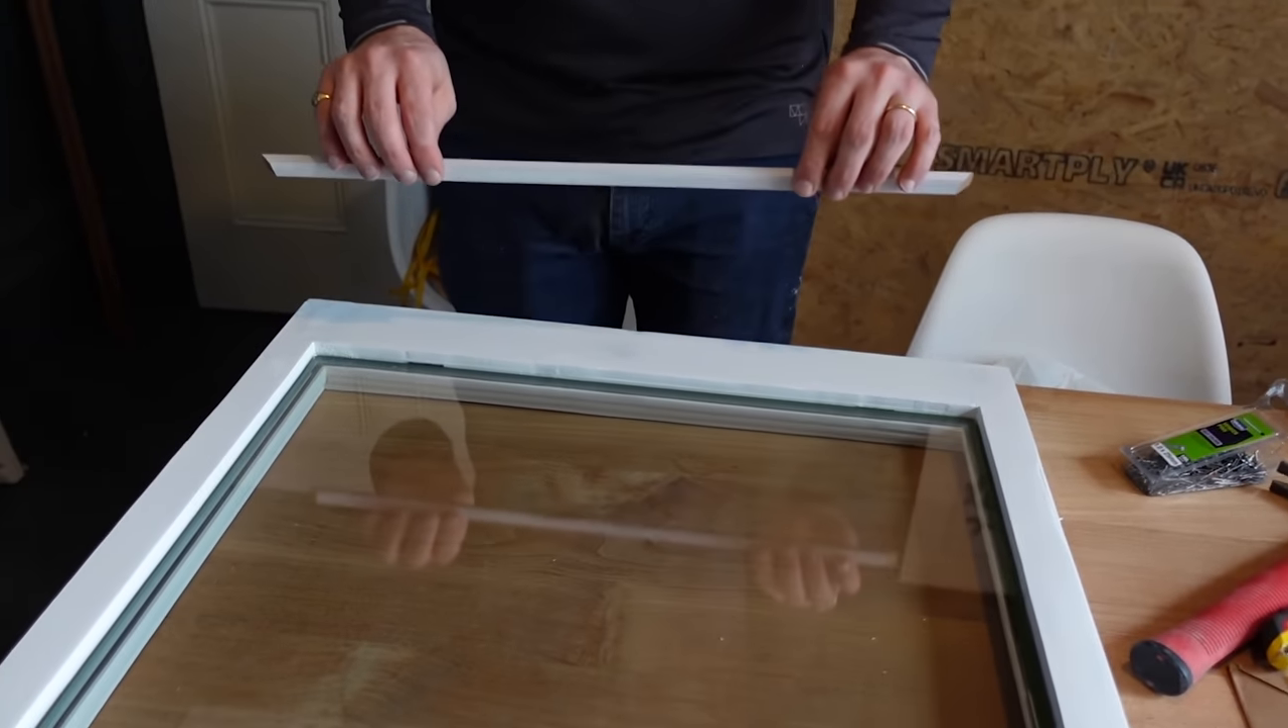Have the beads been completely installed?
No.